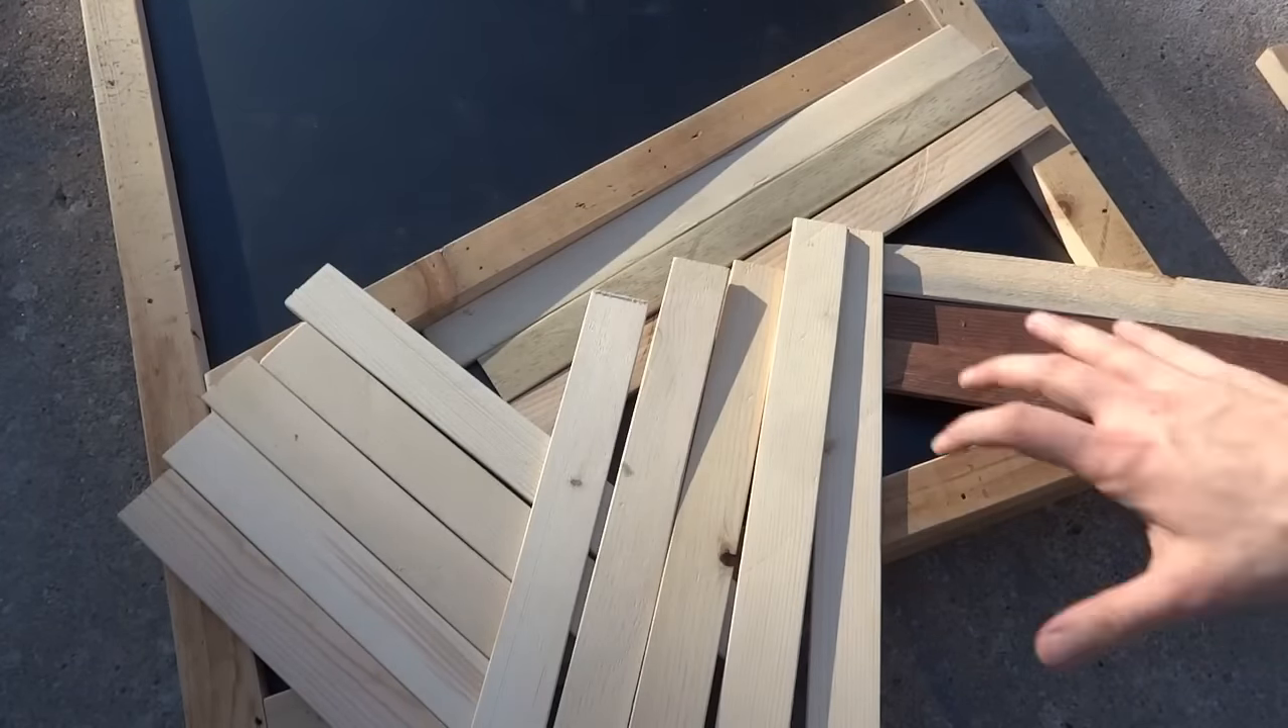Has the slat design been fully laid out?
No.